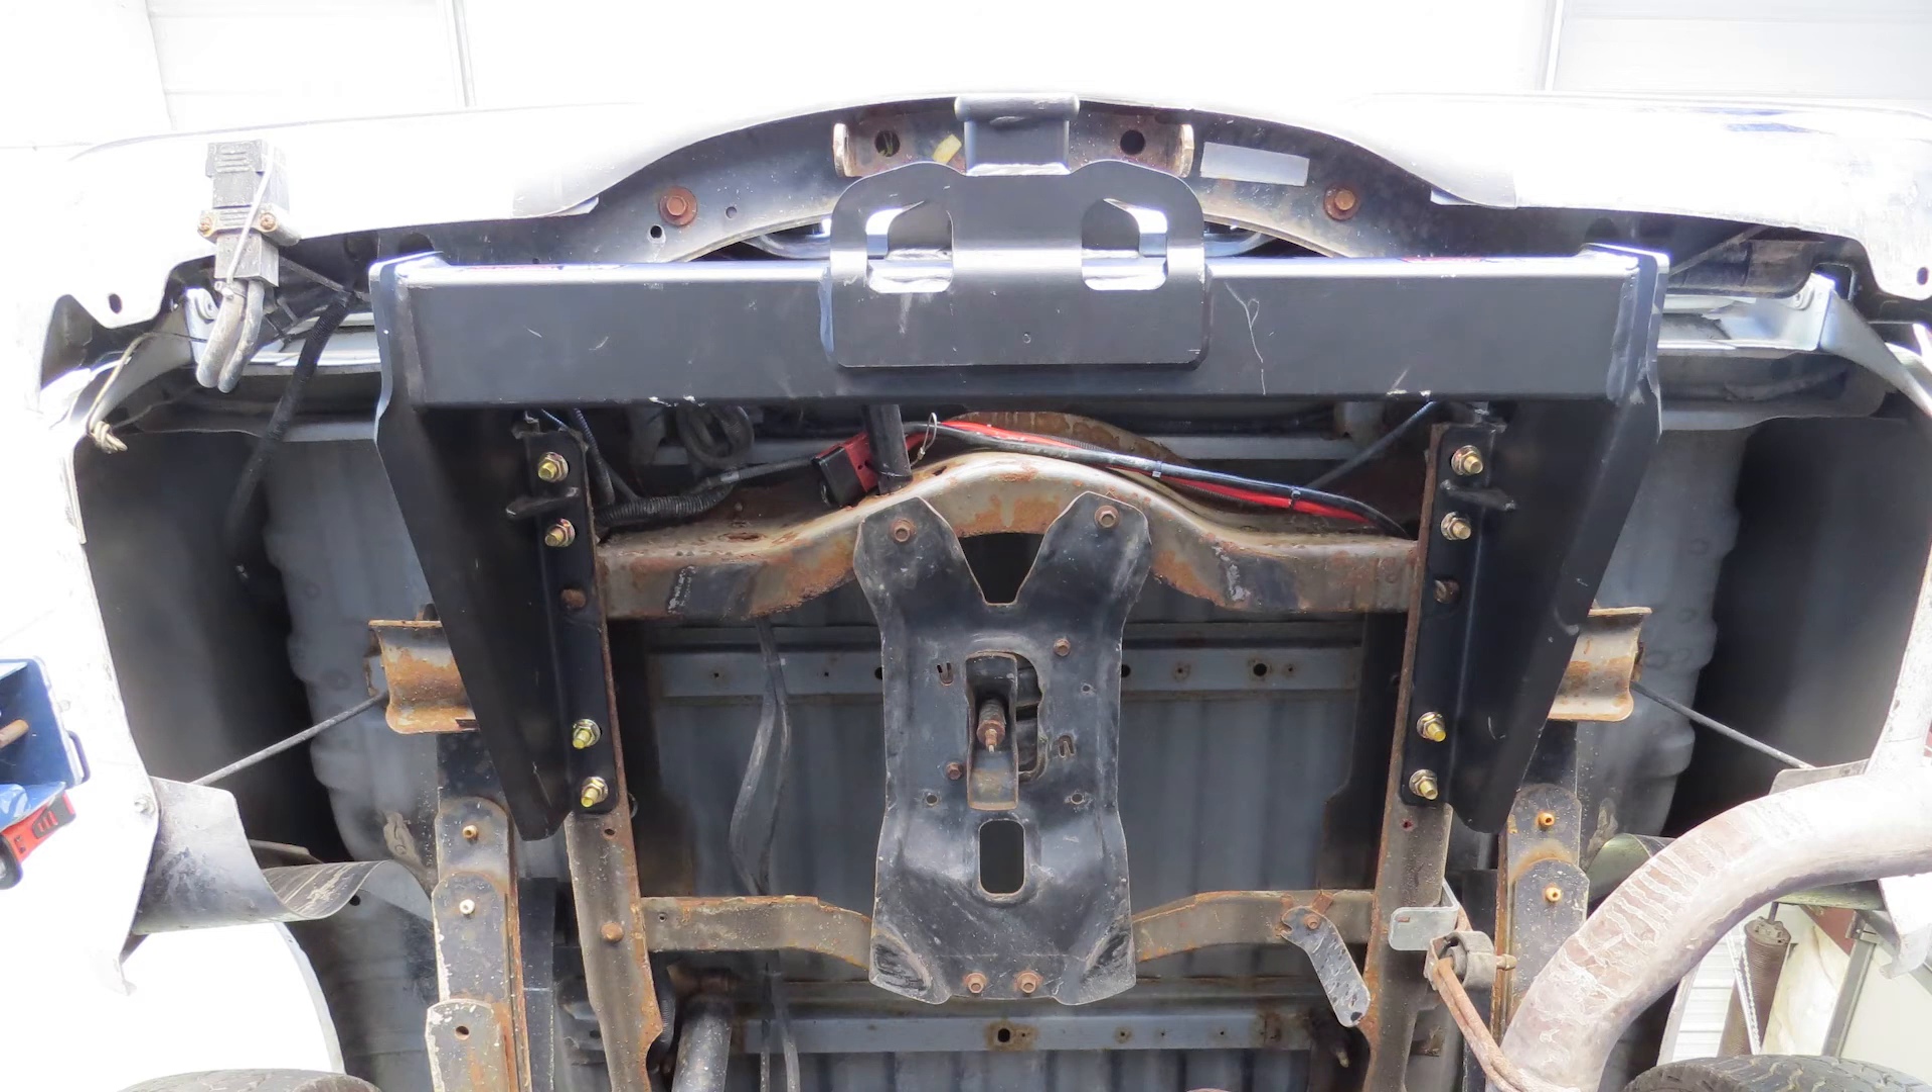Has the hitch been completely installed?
Yes.